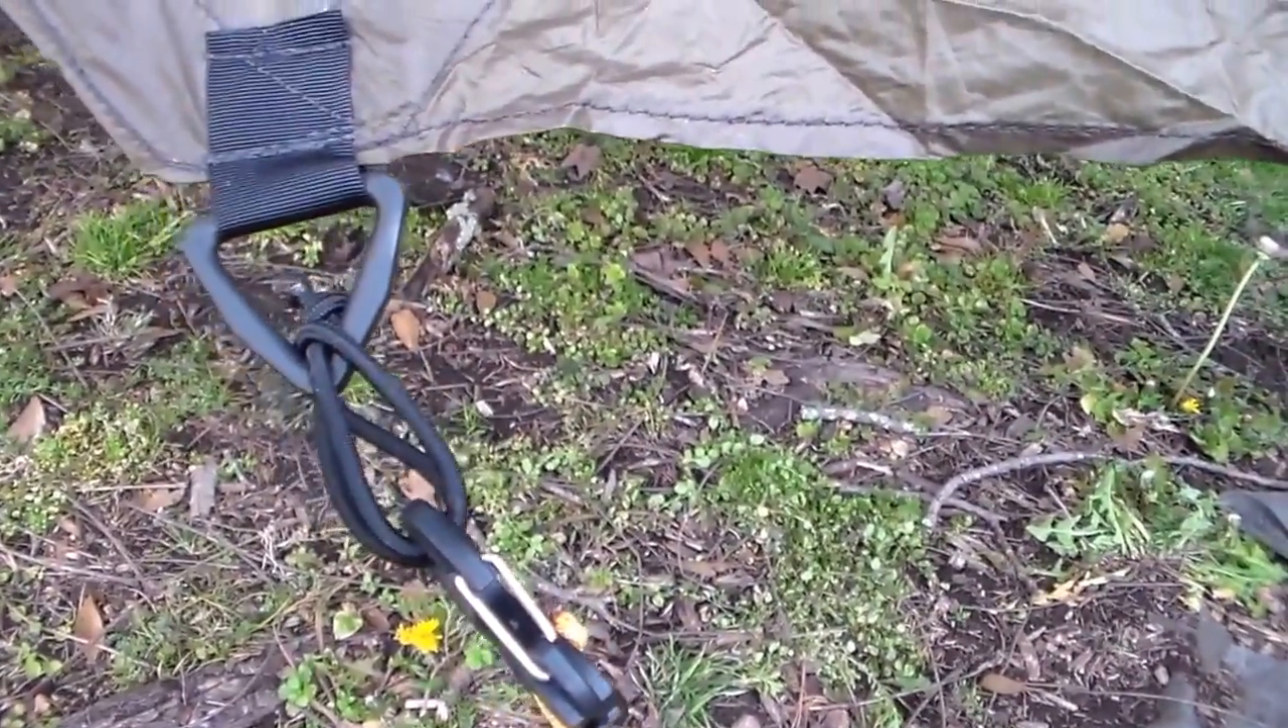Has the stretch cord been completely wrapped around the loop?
Yes.